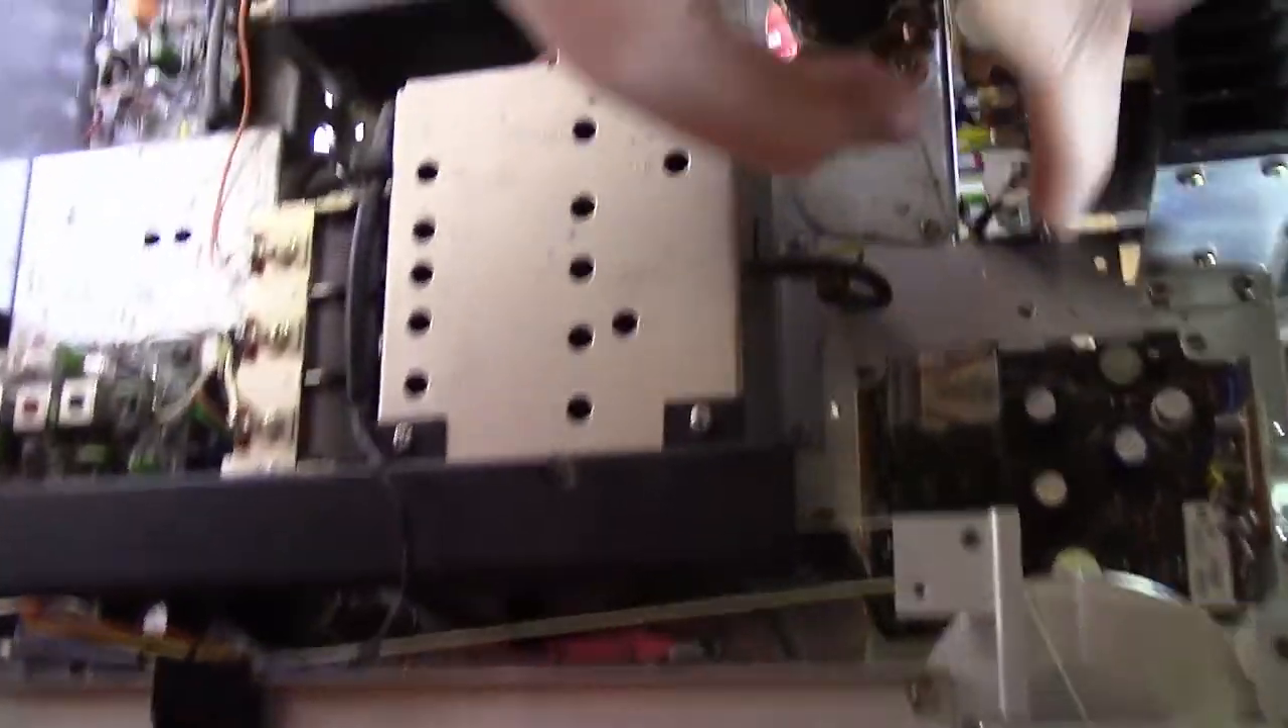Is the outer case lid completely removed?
Yes.